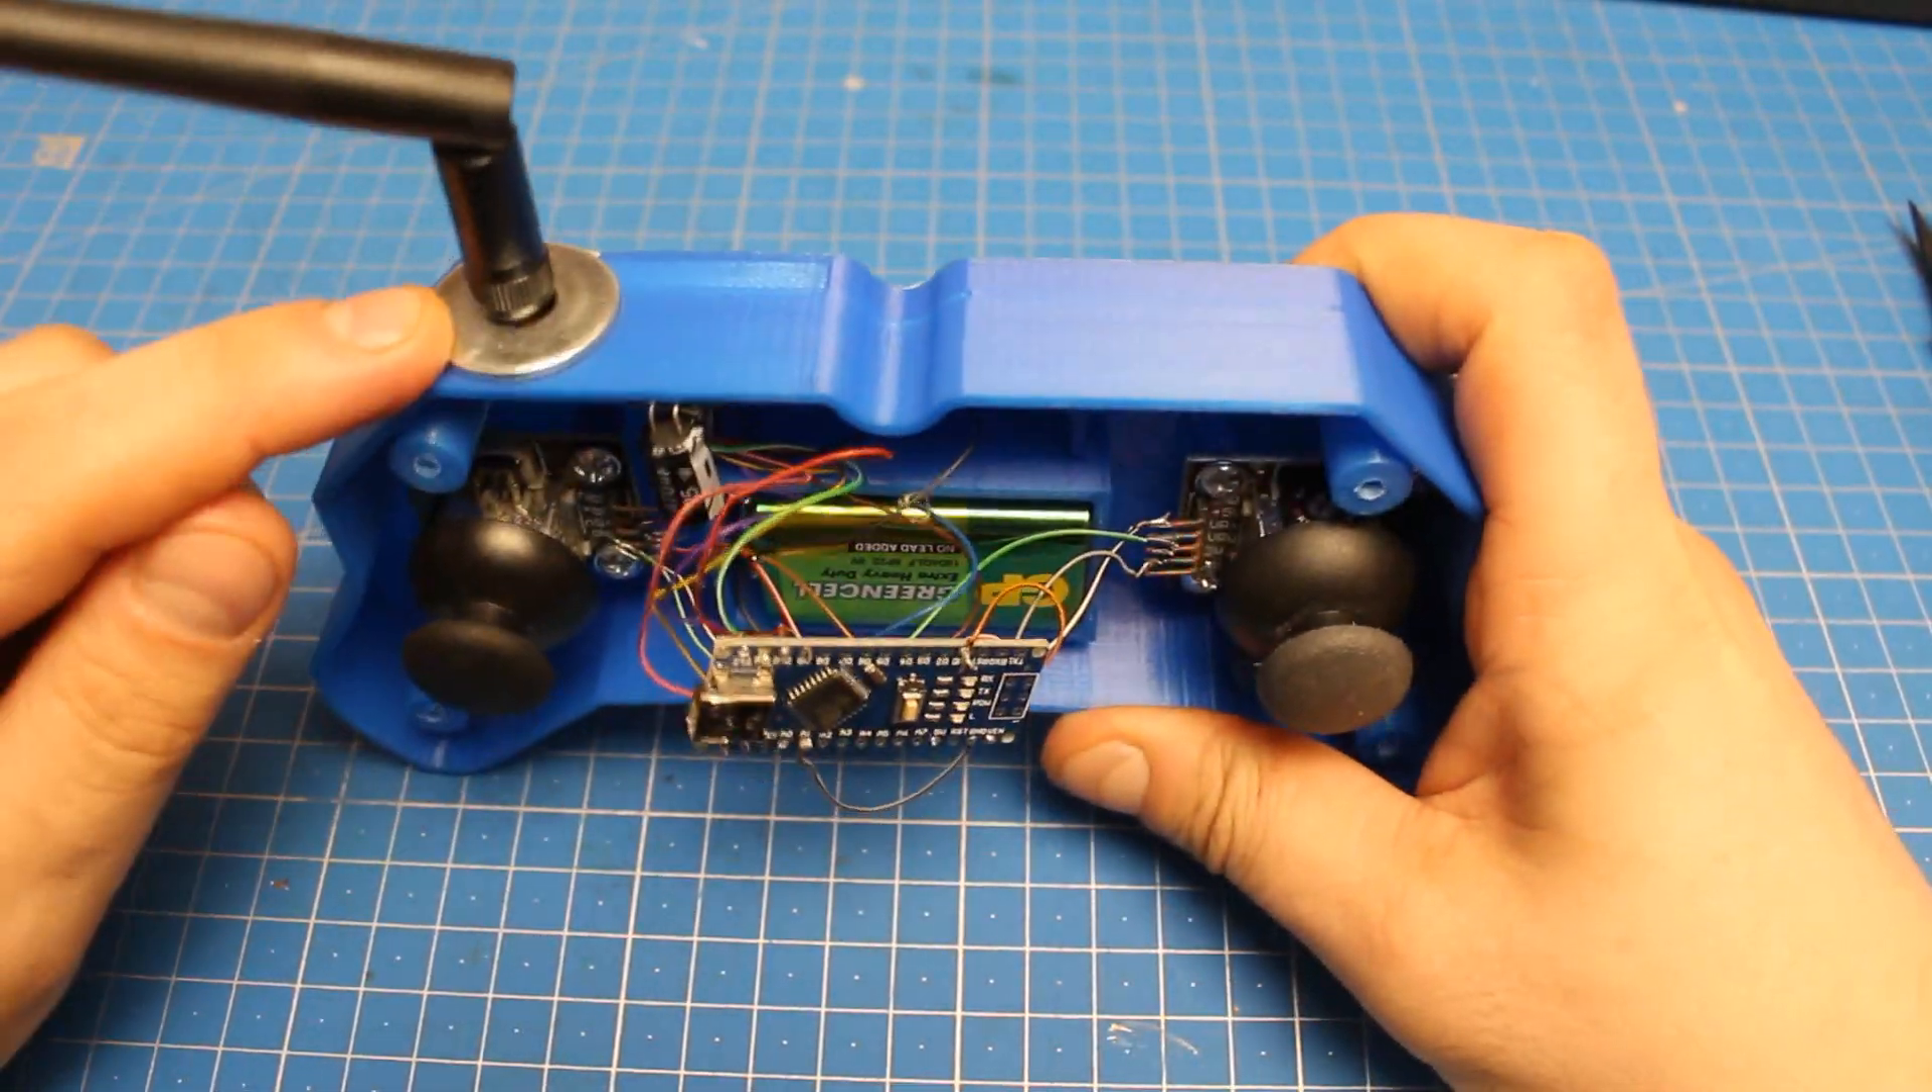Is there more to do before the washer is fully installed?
No.